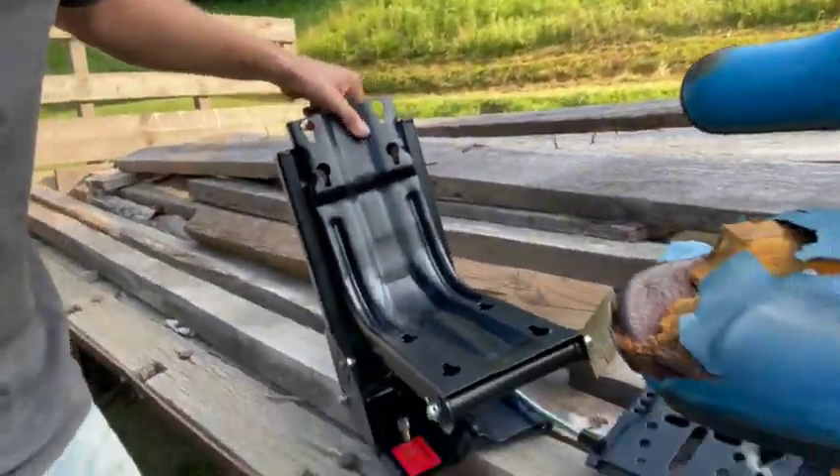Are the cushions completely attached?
No.